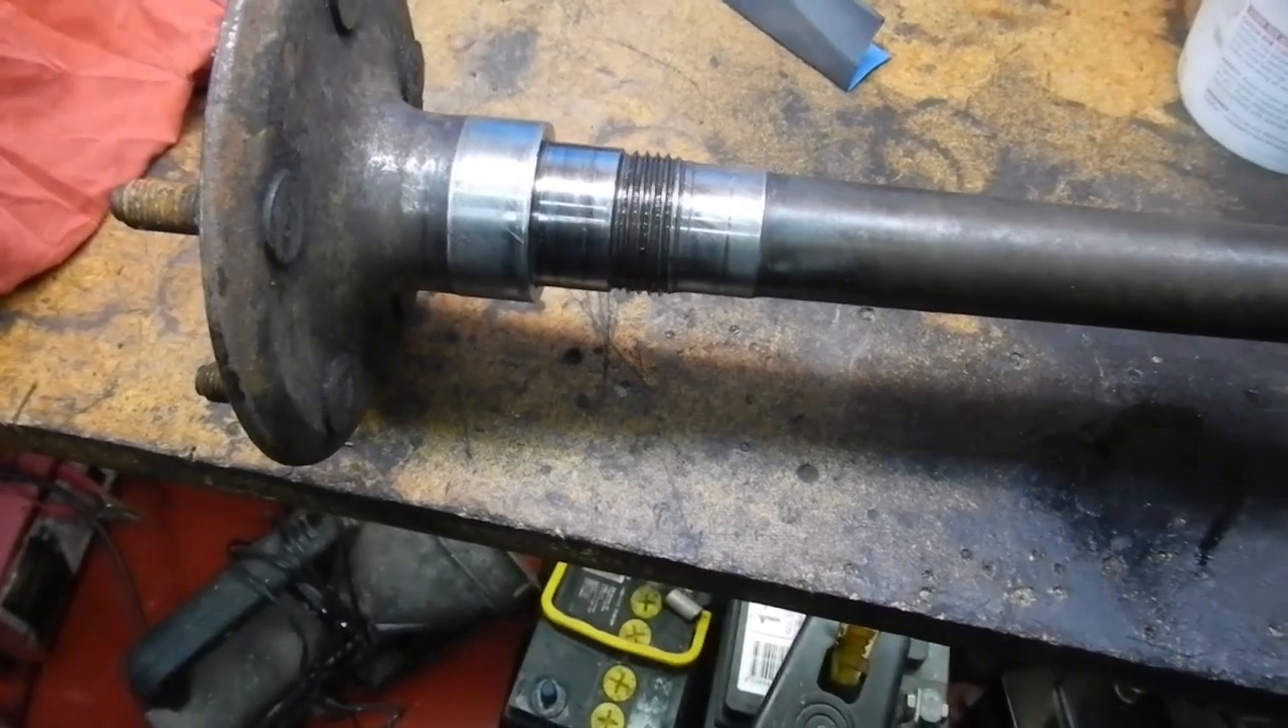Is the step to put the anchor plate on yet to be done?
Yes.